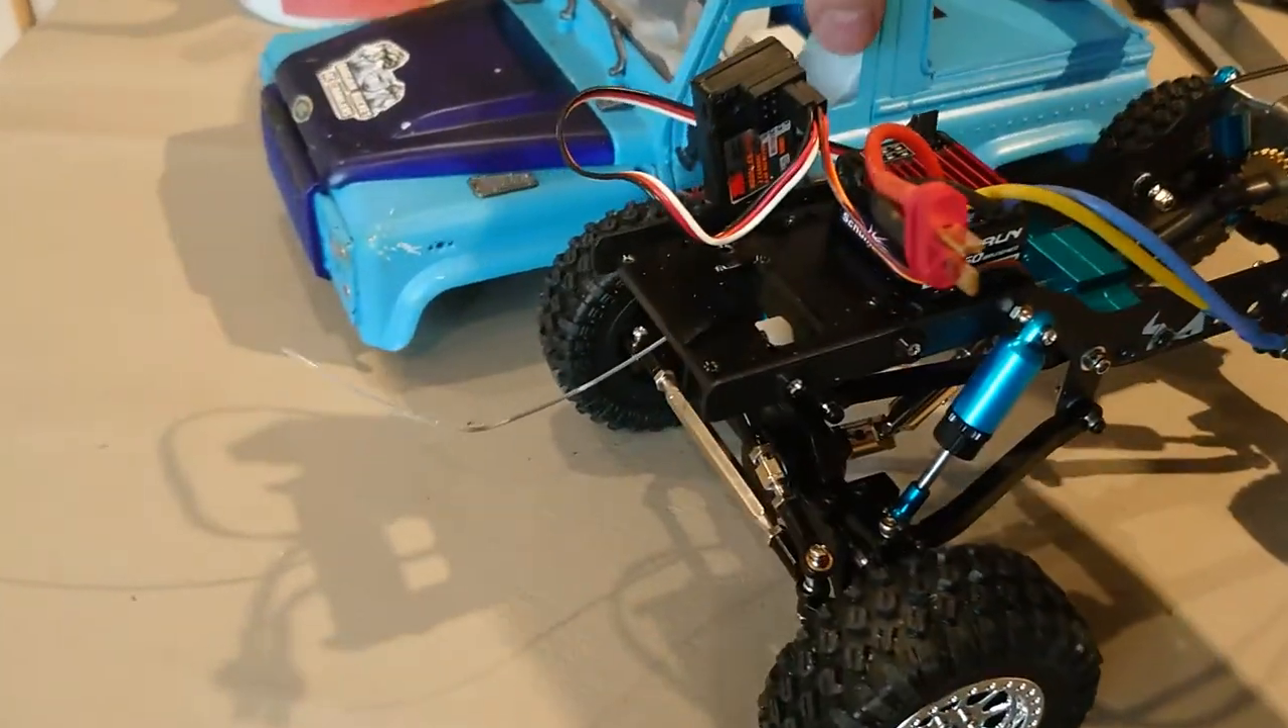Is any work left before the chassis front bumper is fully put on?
Yes.